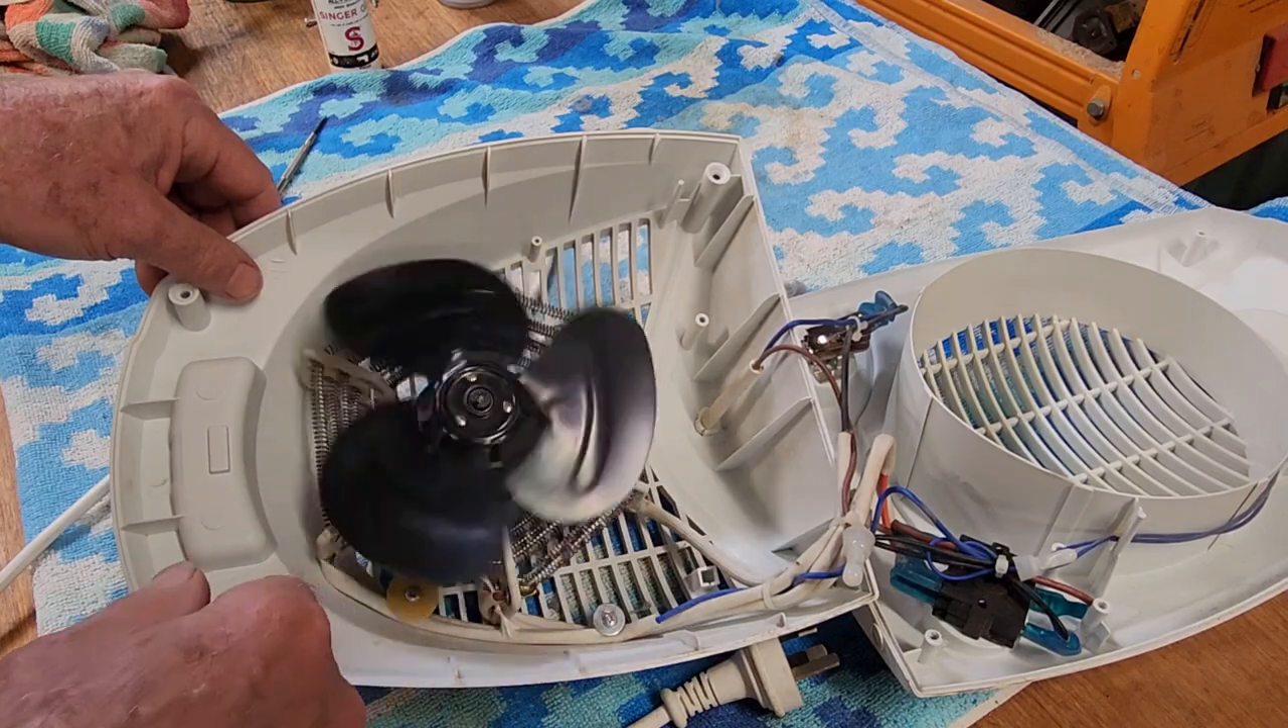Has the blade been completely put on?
Yes.